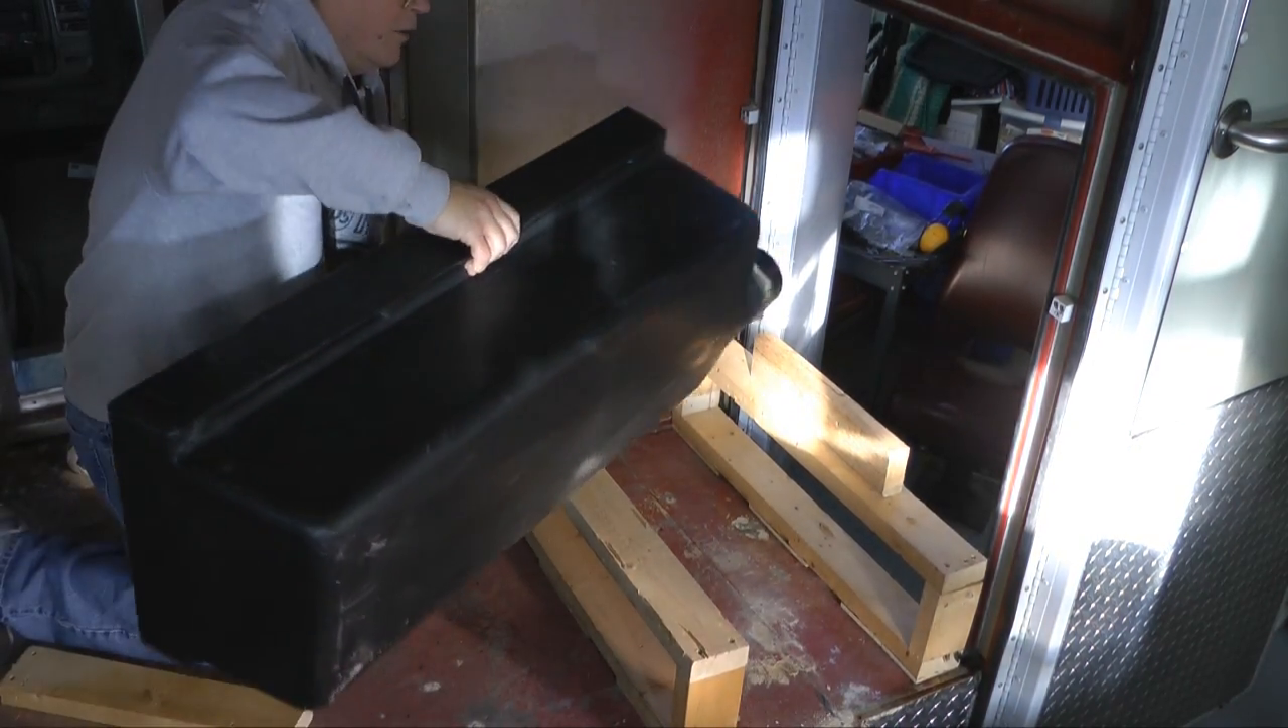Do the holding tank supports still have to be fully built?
No.